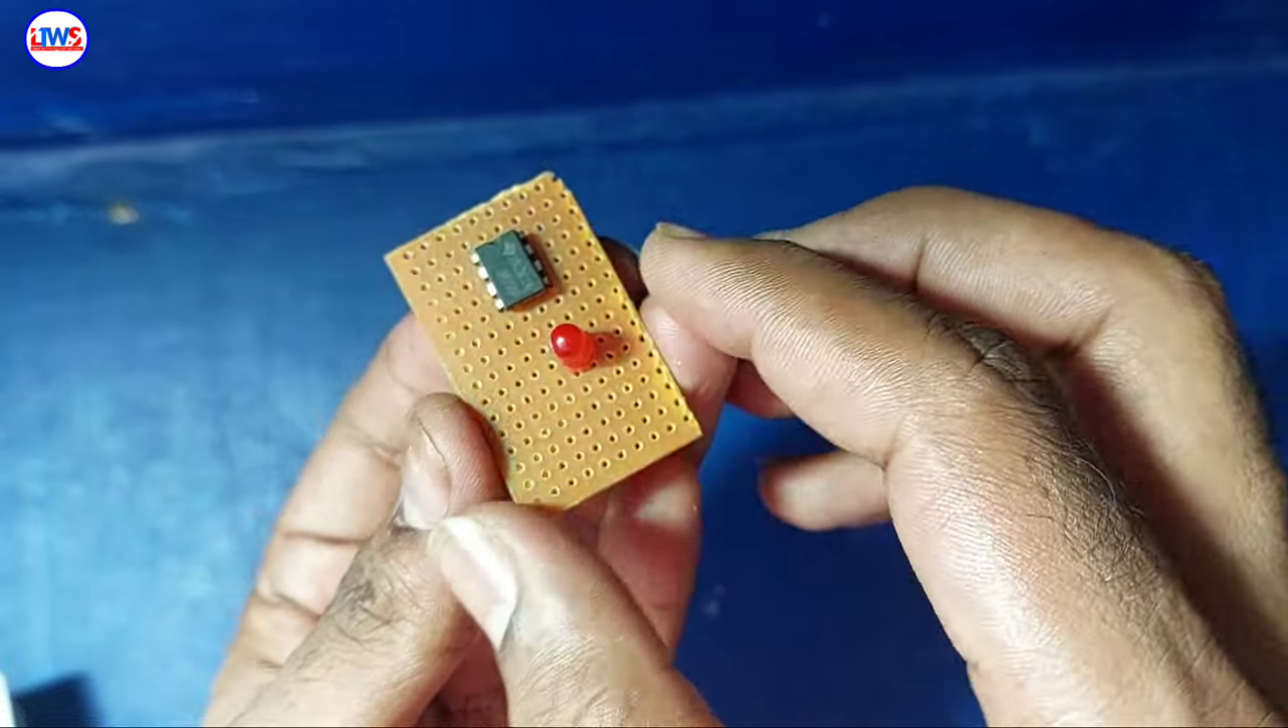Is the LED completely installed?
Yes.